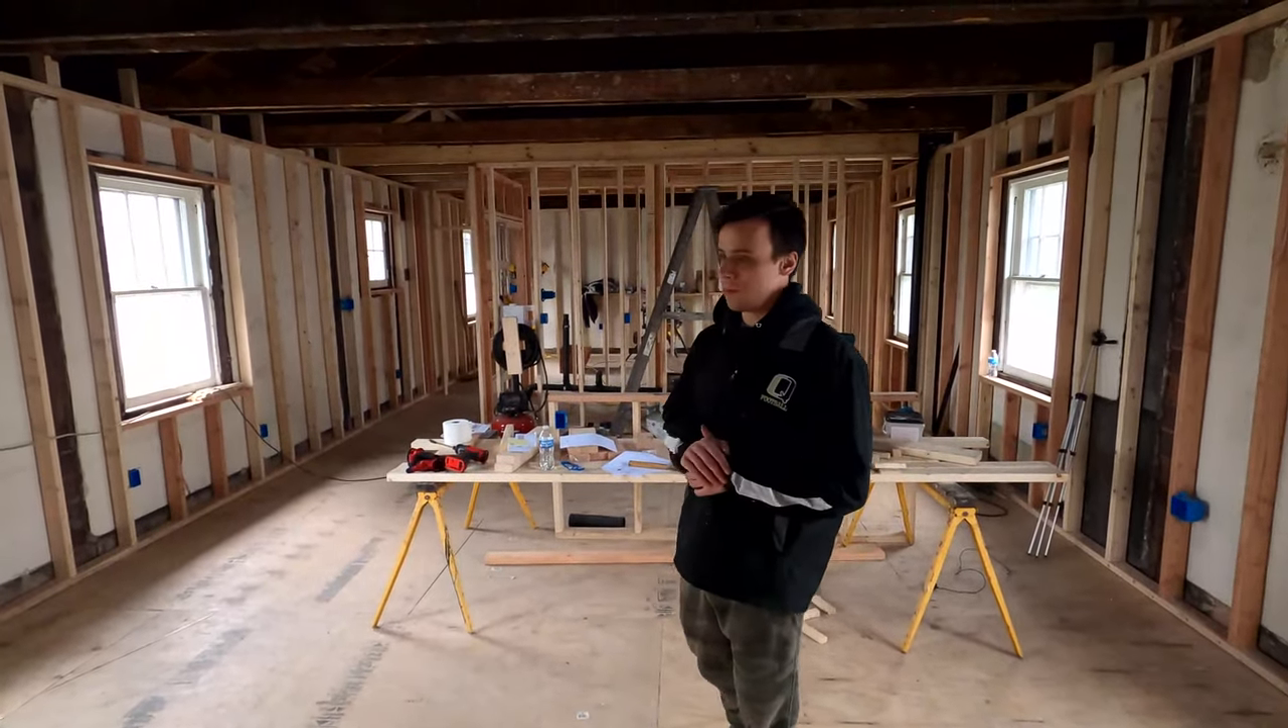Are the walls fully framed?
Yes.